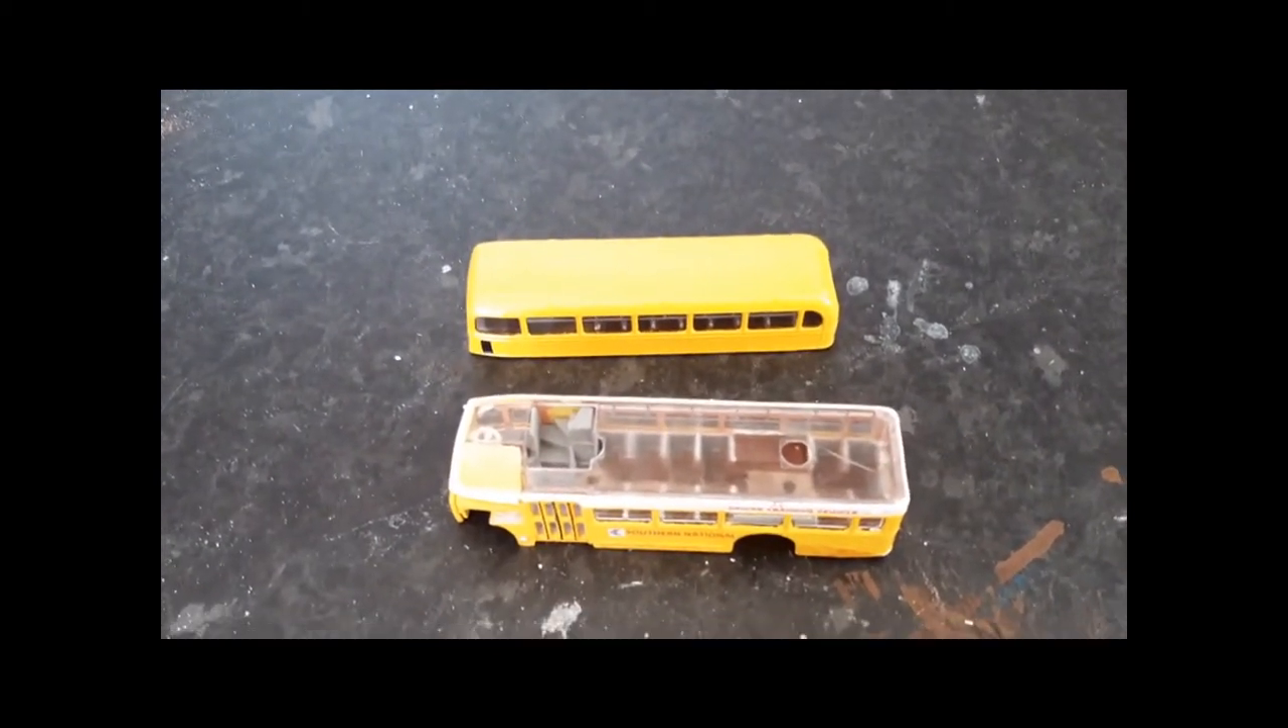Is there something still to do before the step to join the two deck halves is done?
Yes.